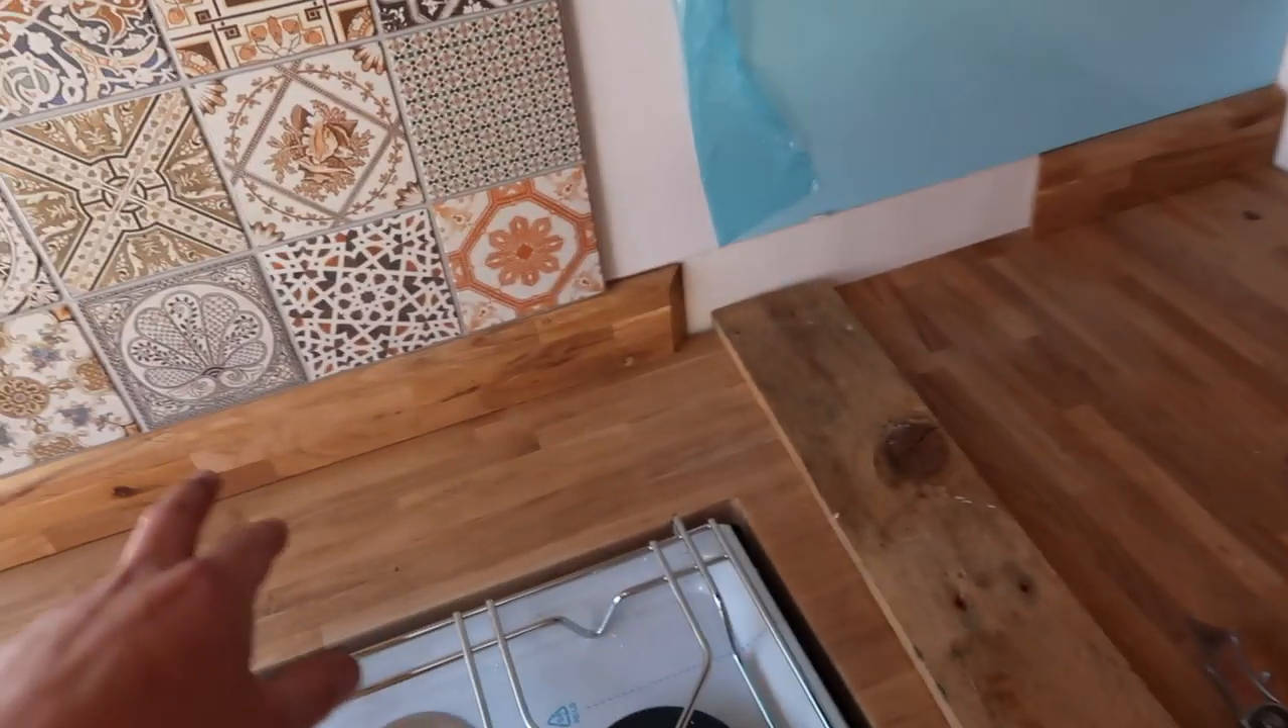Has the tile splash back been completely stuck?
Yes.